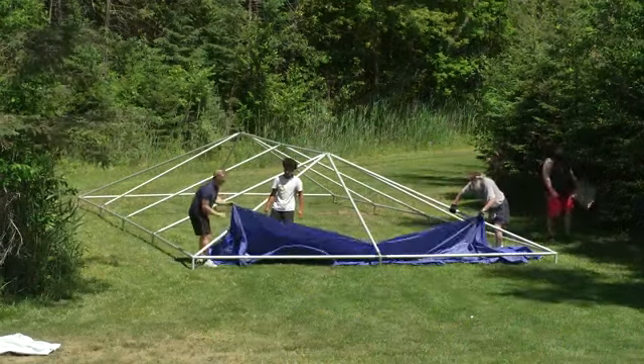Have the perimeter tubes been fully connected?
Yes.